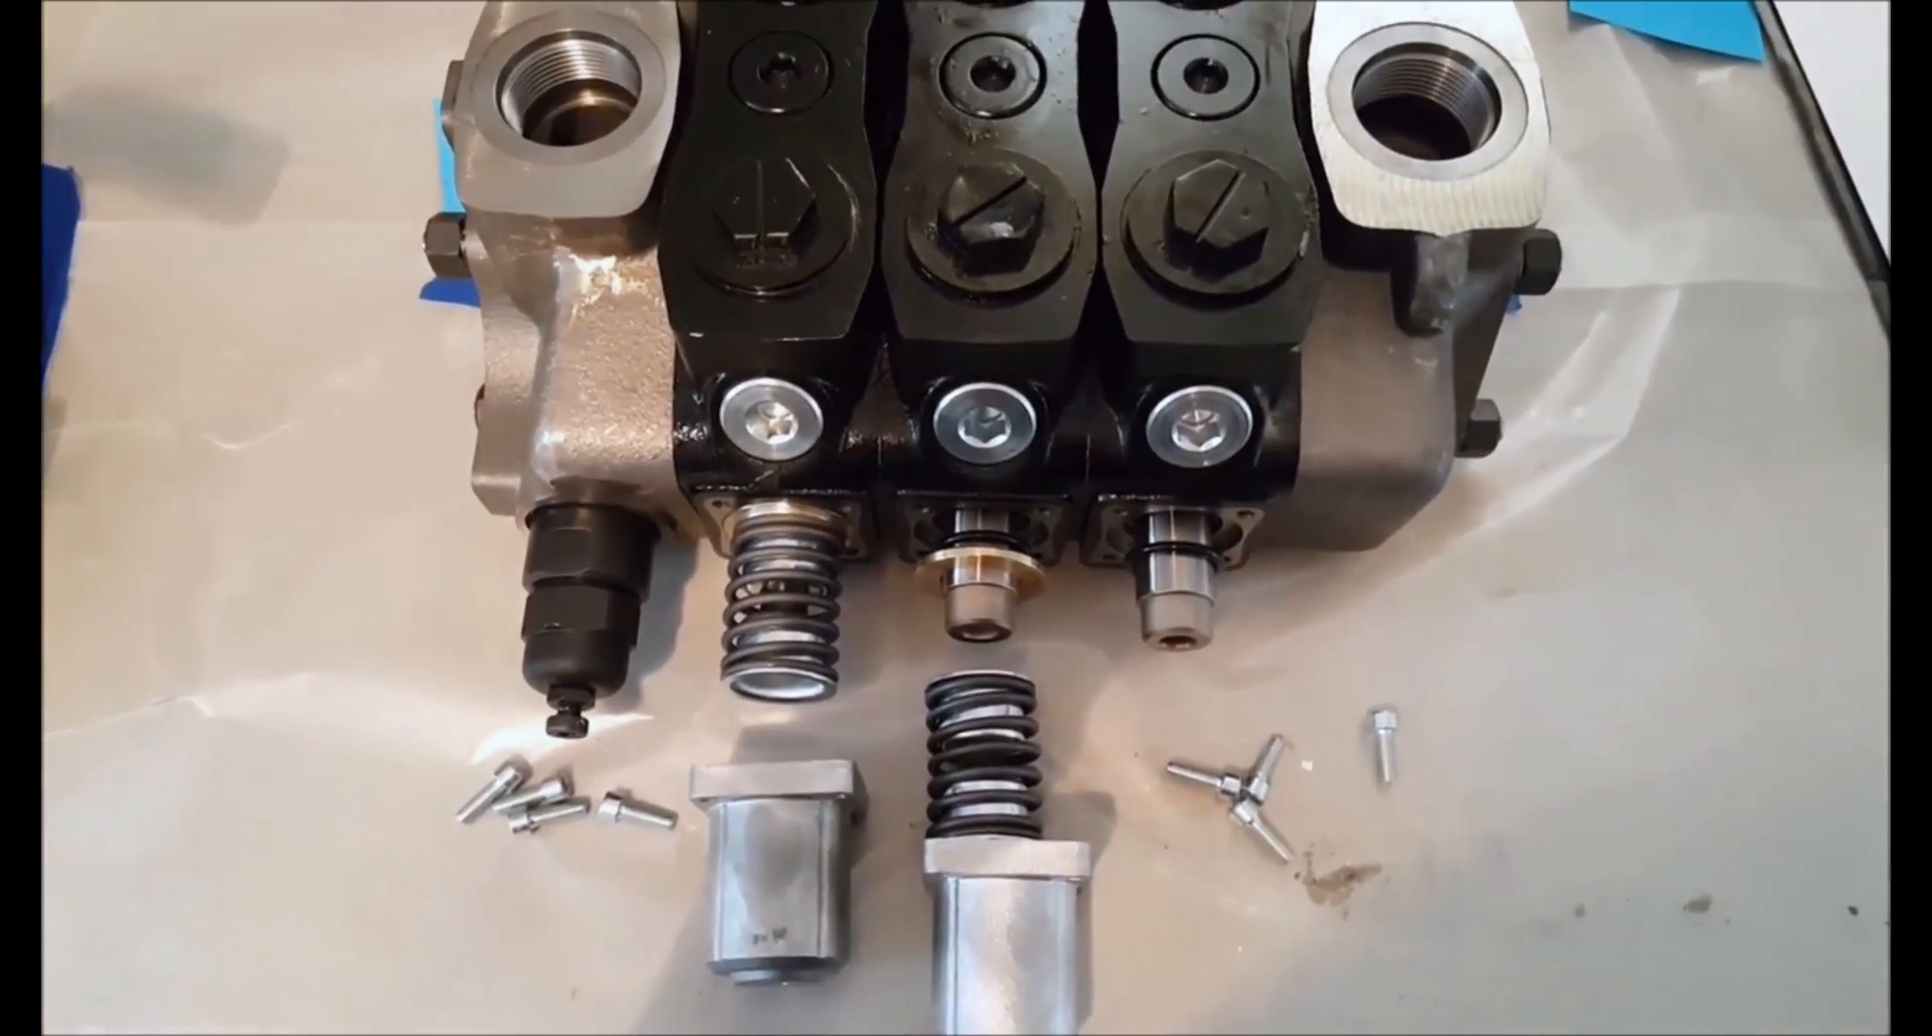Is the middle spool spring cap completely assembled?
No.